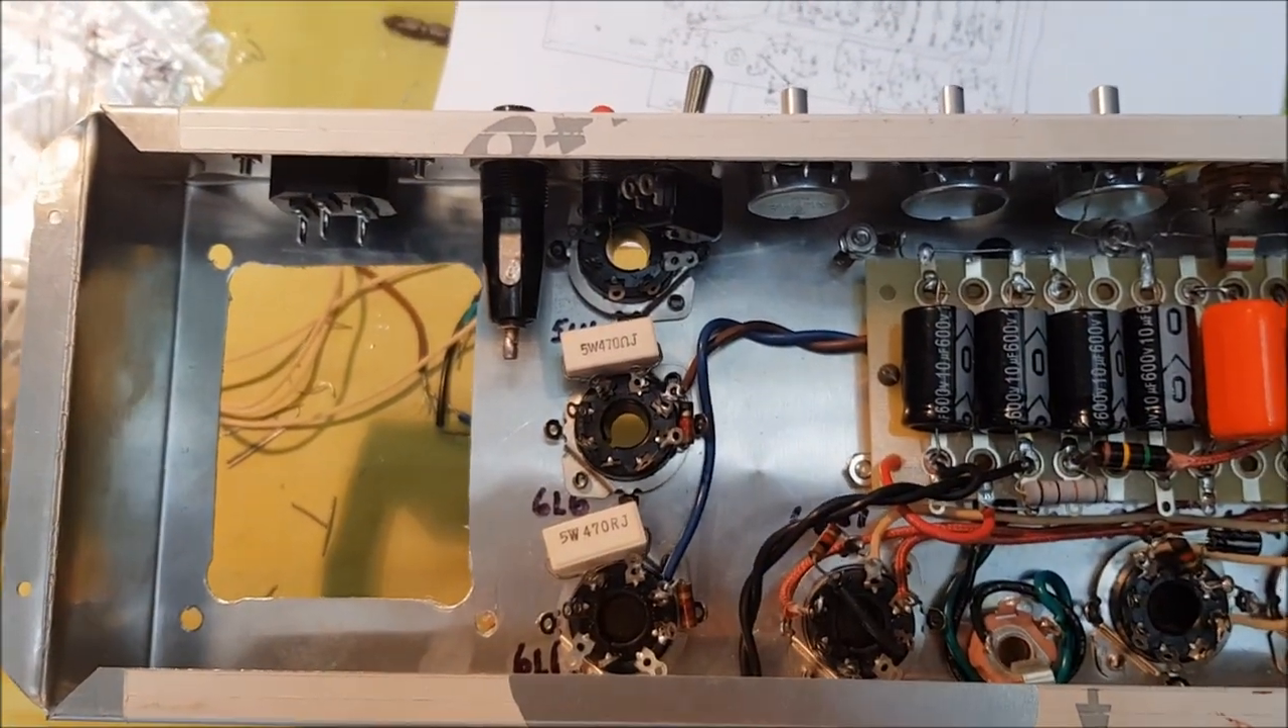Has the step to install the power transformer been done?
No.